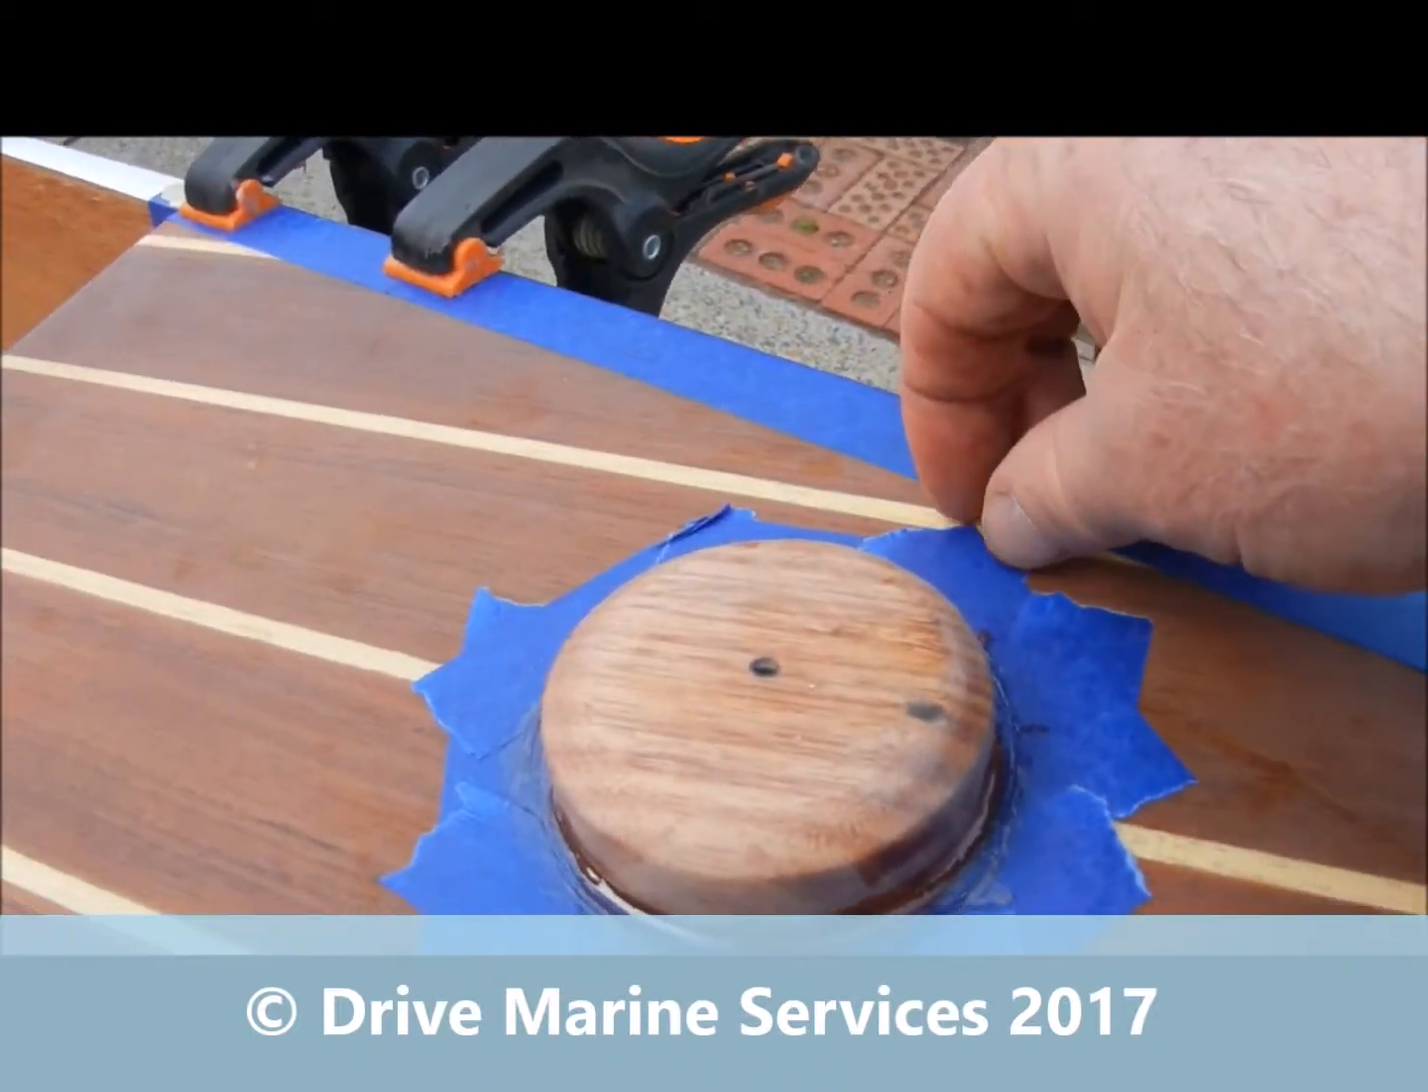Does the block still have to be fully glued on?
No.